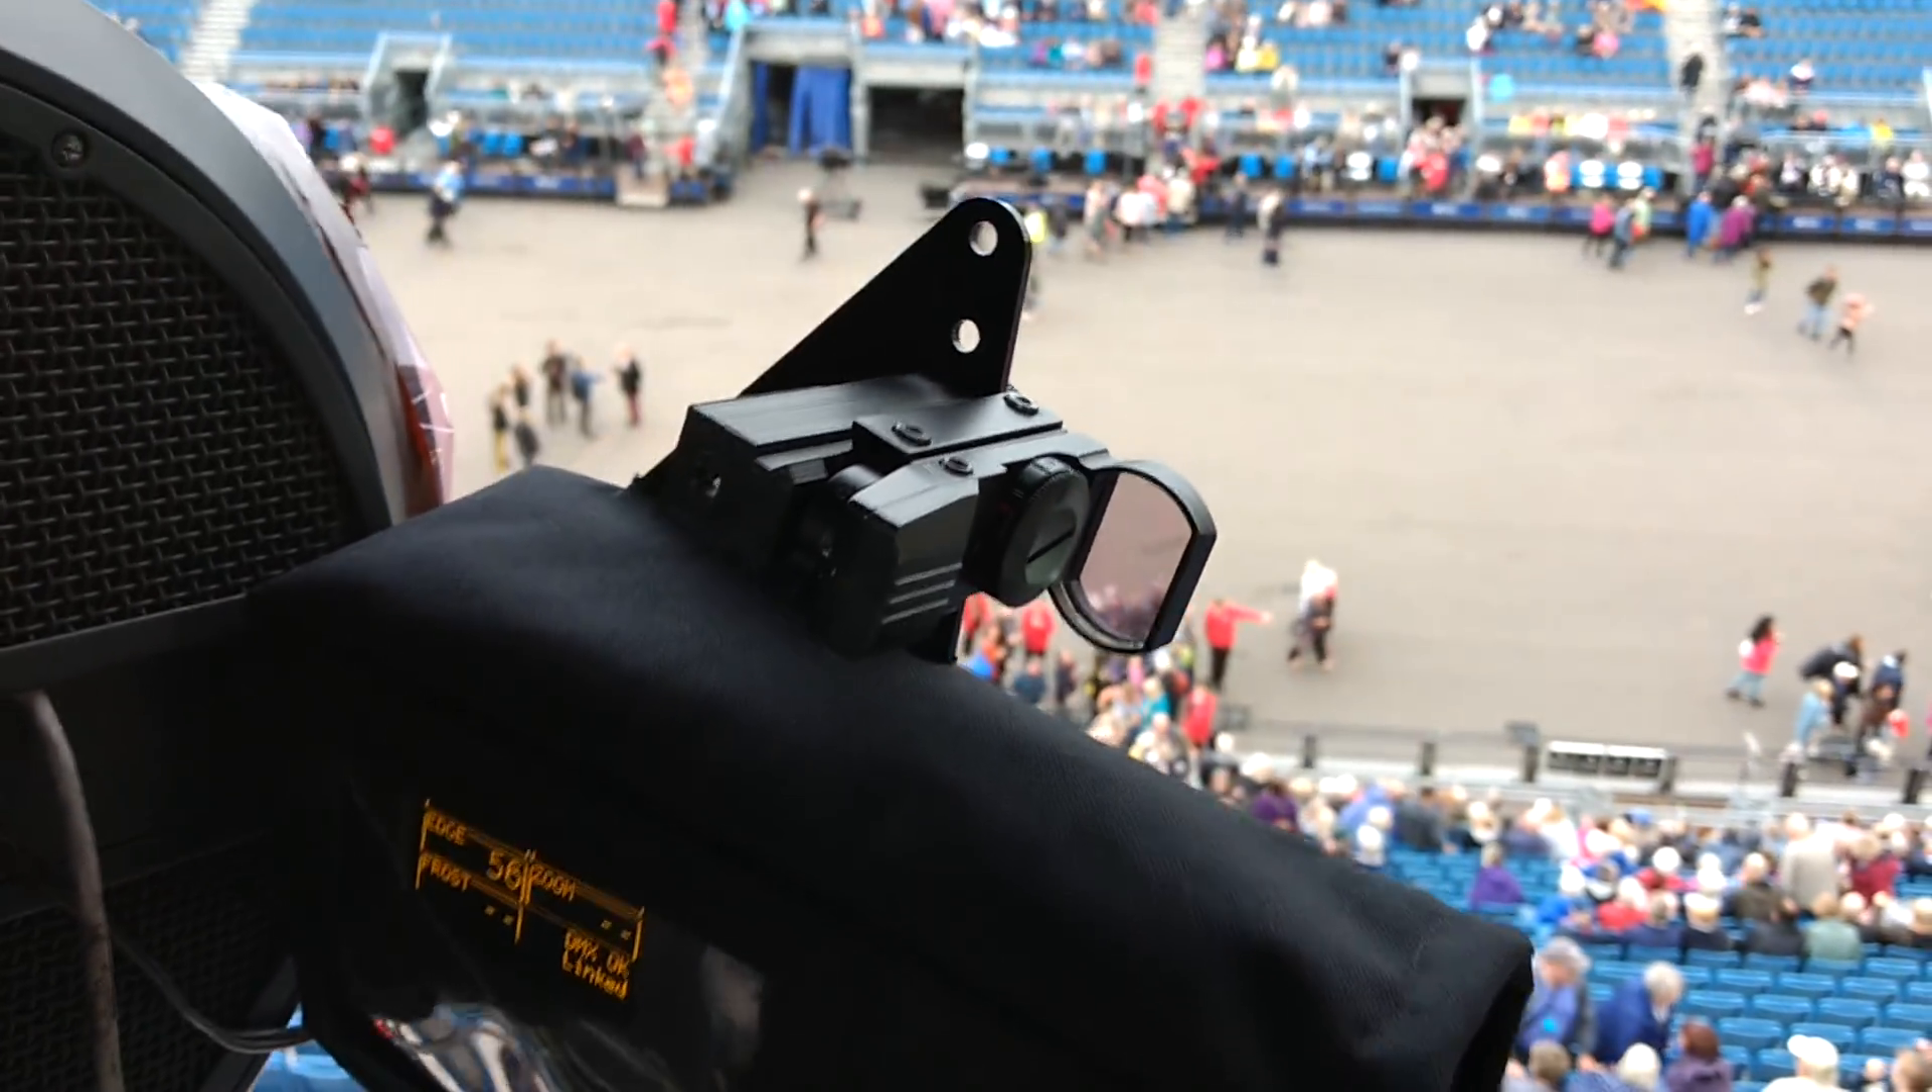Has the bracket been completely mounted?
Yes.